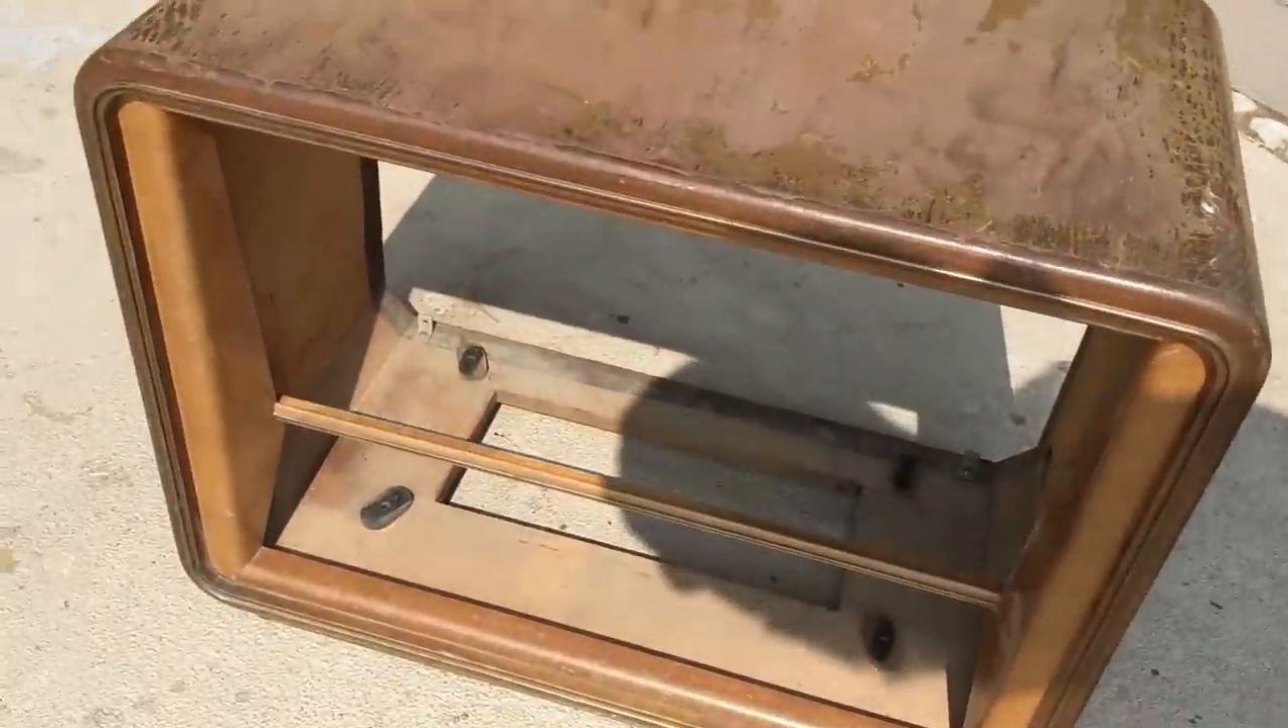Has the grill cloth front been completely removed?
Yes.